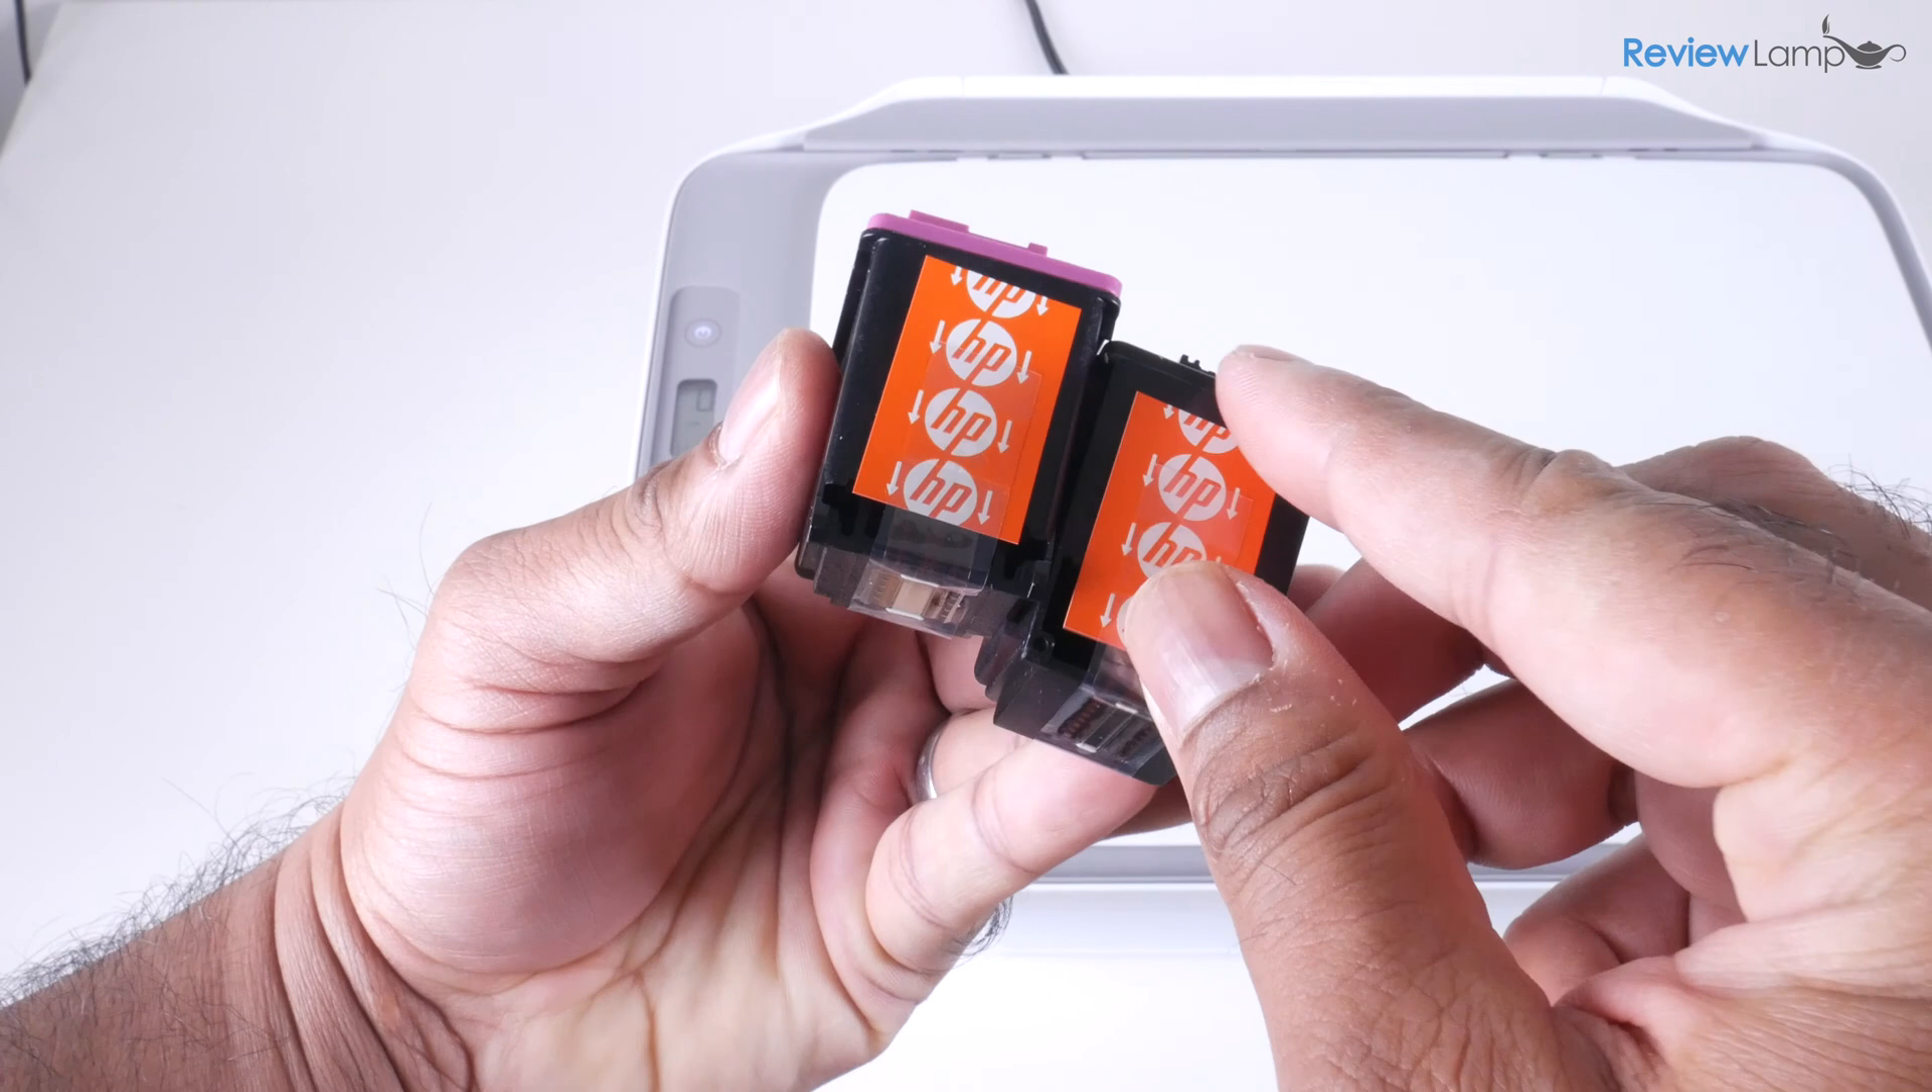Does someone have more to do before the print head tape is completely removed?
Yes.